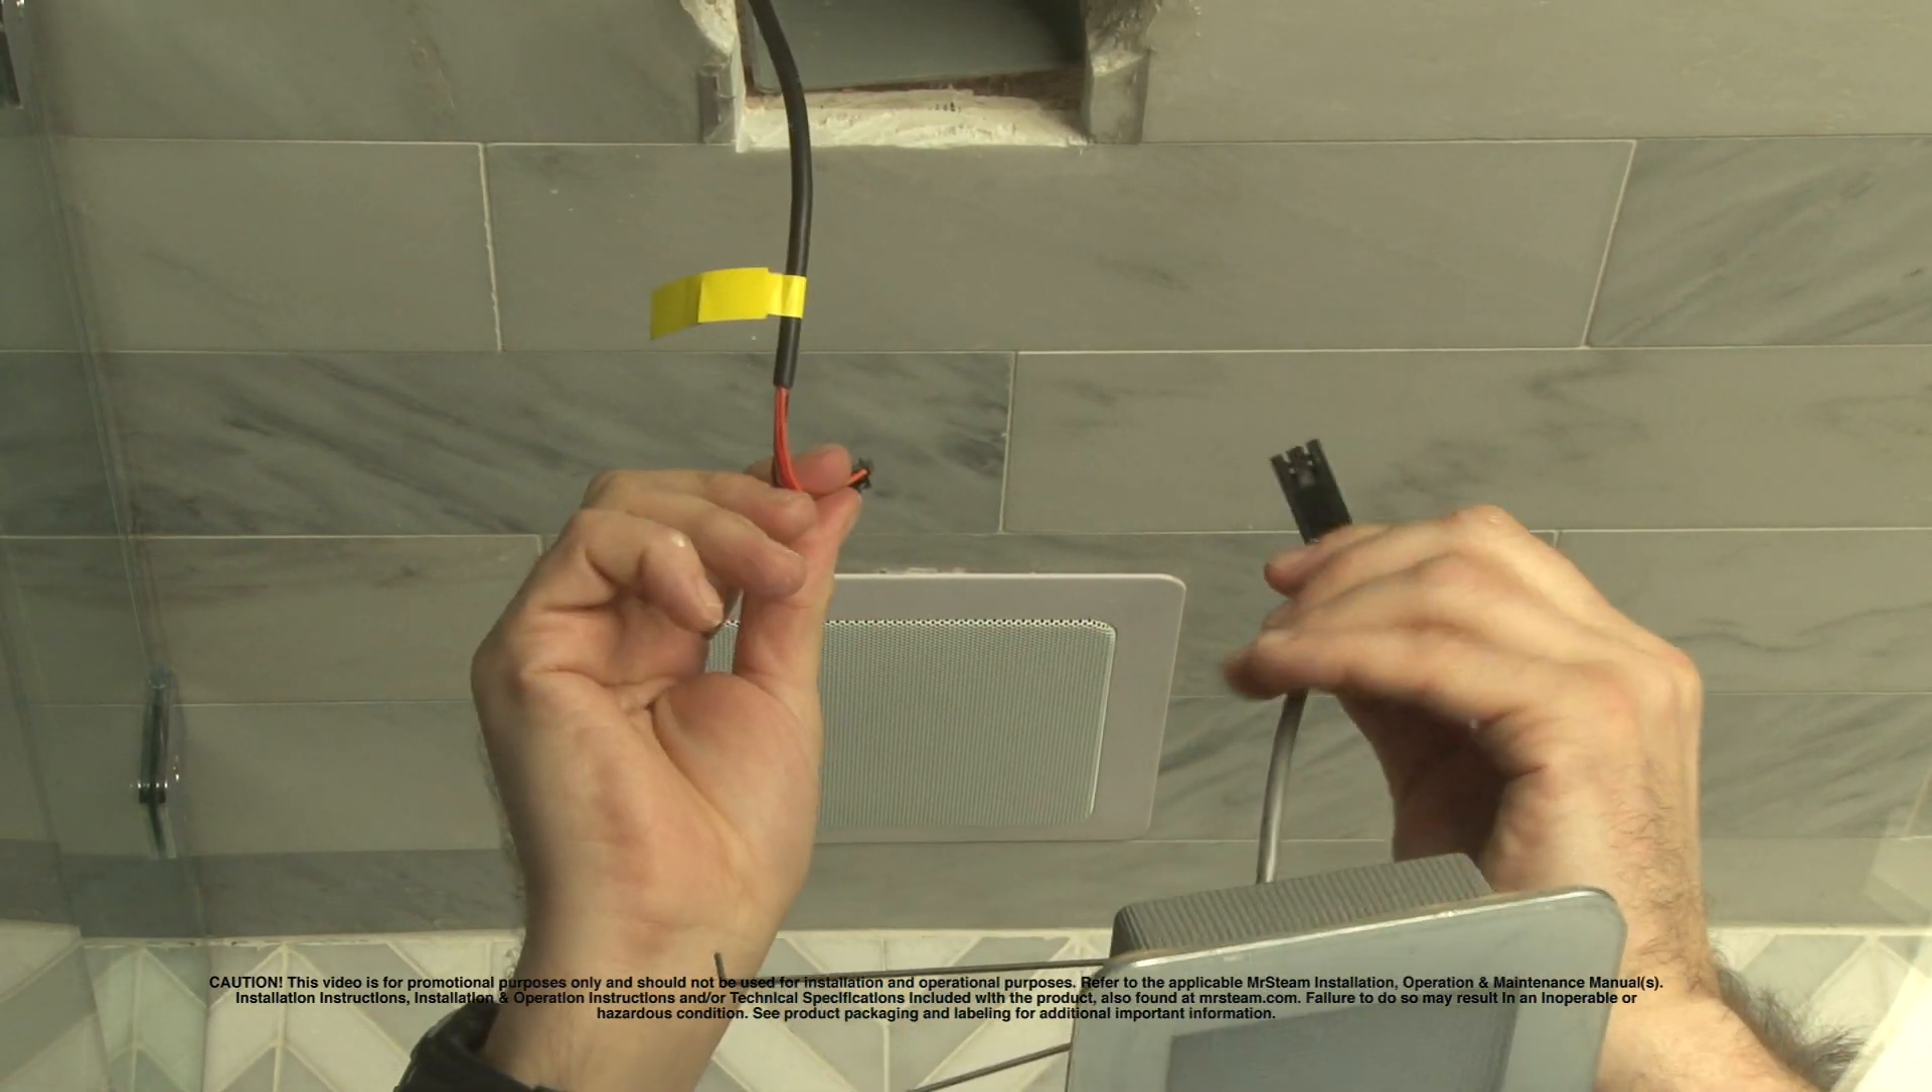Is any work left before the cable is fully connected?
Yes.